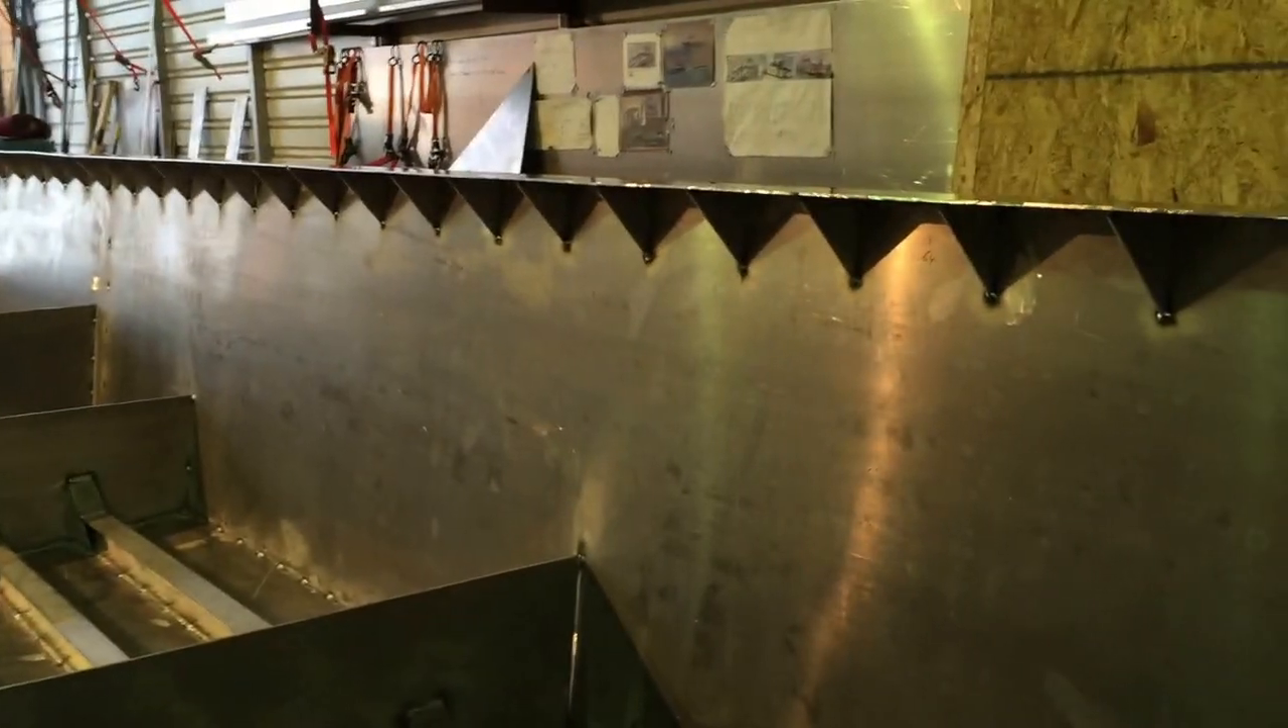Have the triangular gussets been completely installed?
Yes.